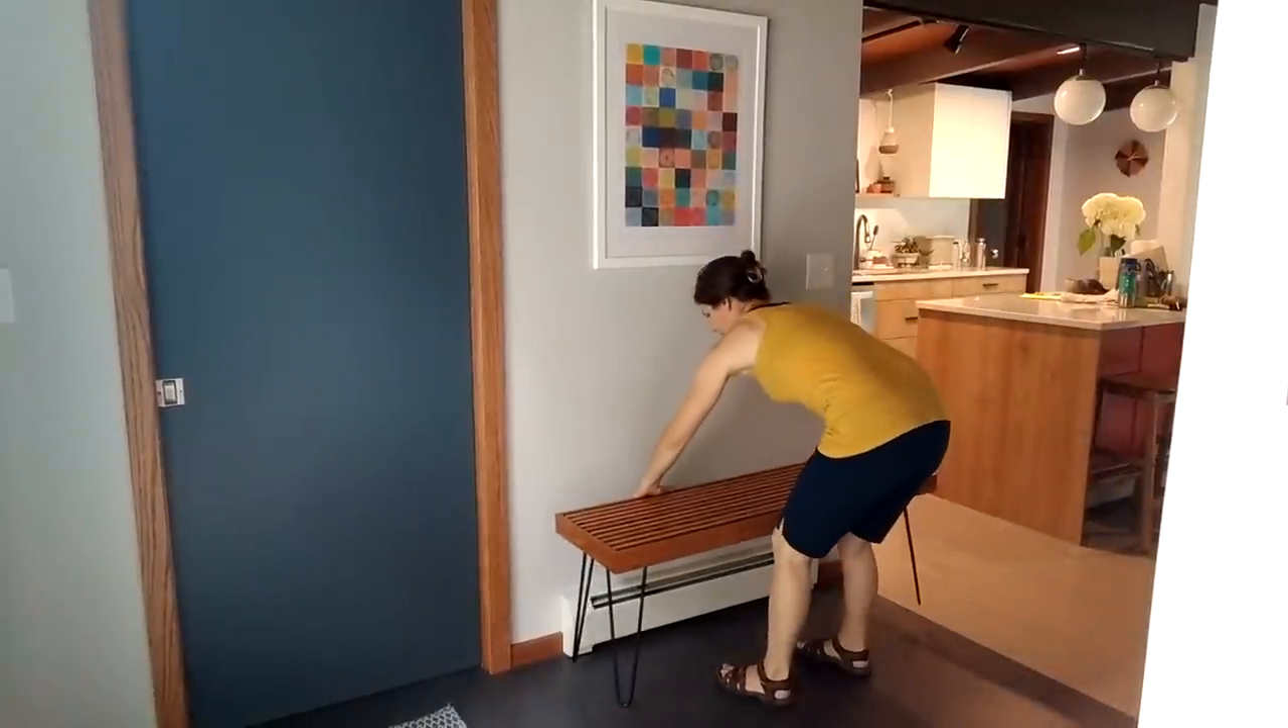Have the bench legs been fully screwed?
Yes.